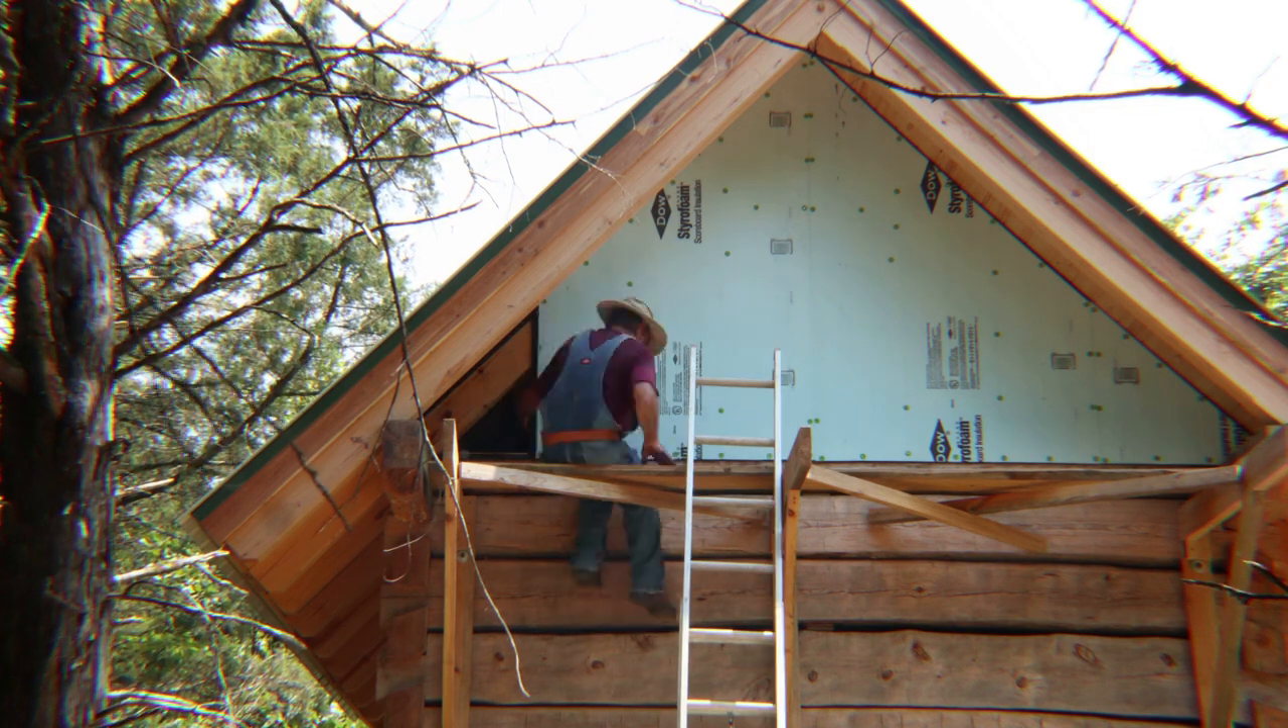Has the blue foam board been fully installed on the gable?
No.